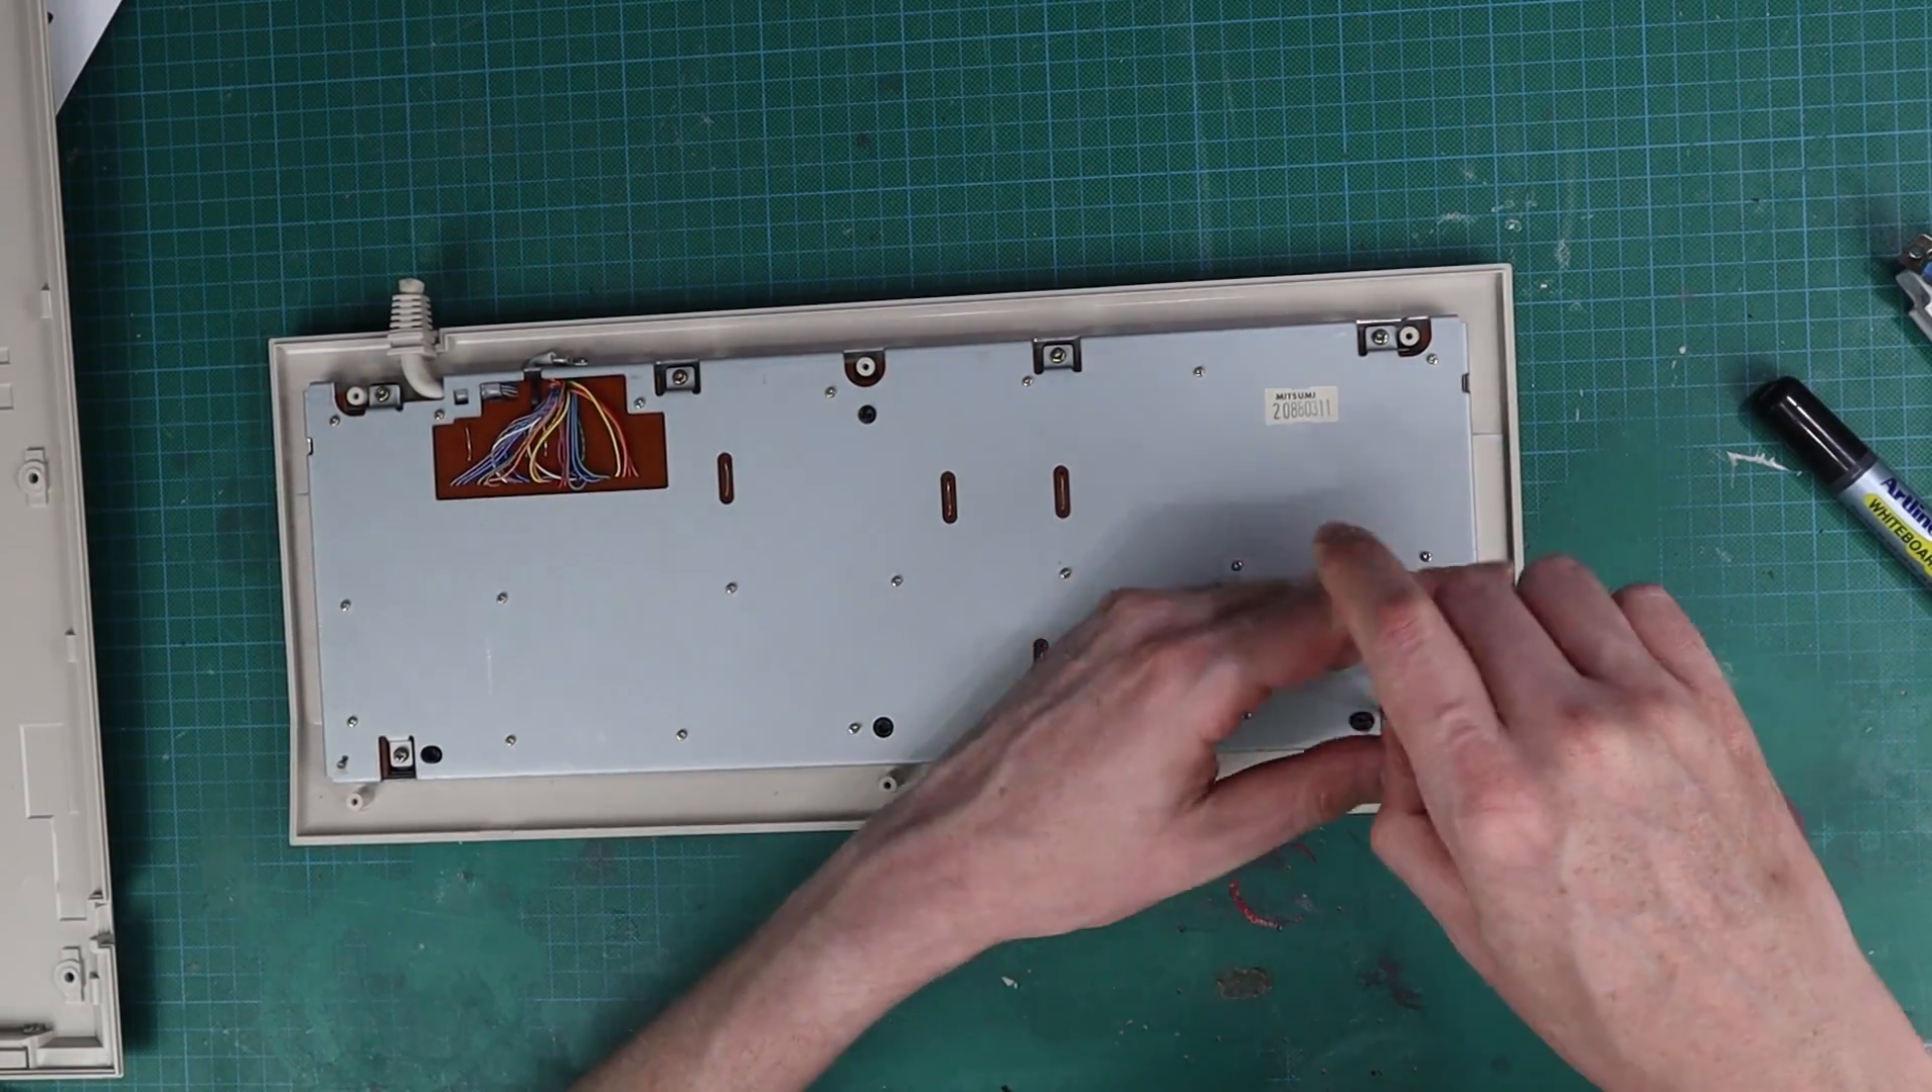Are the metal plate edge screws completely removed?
No.